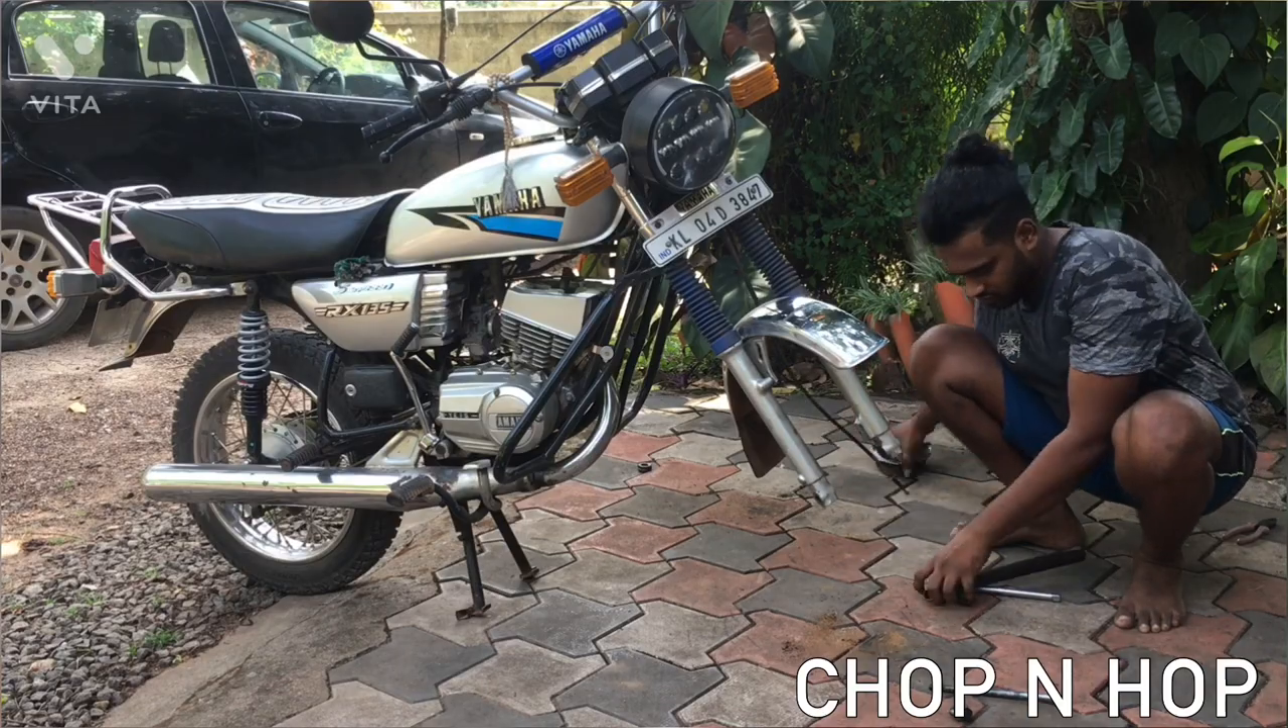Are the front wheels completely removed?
Yes.